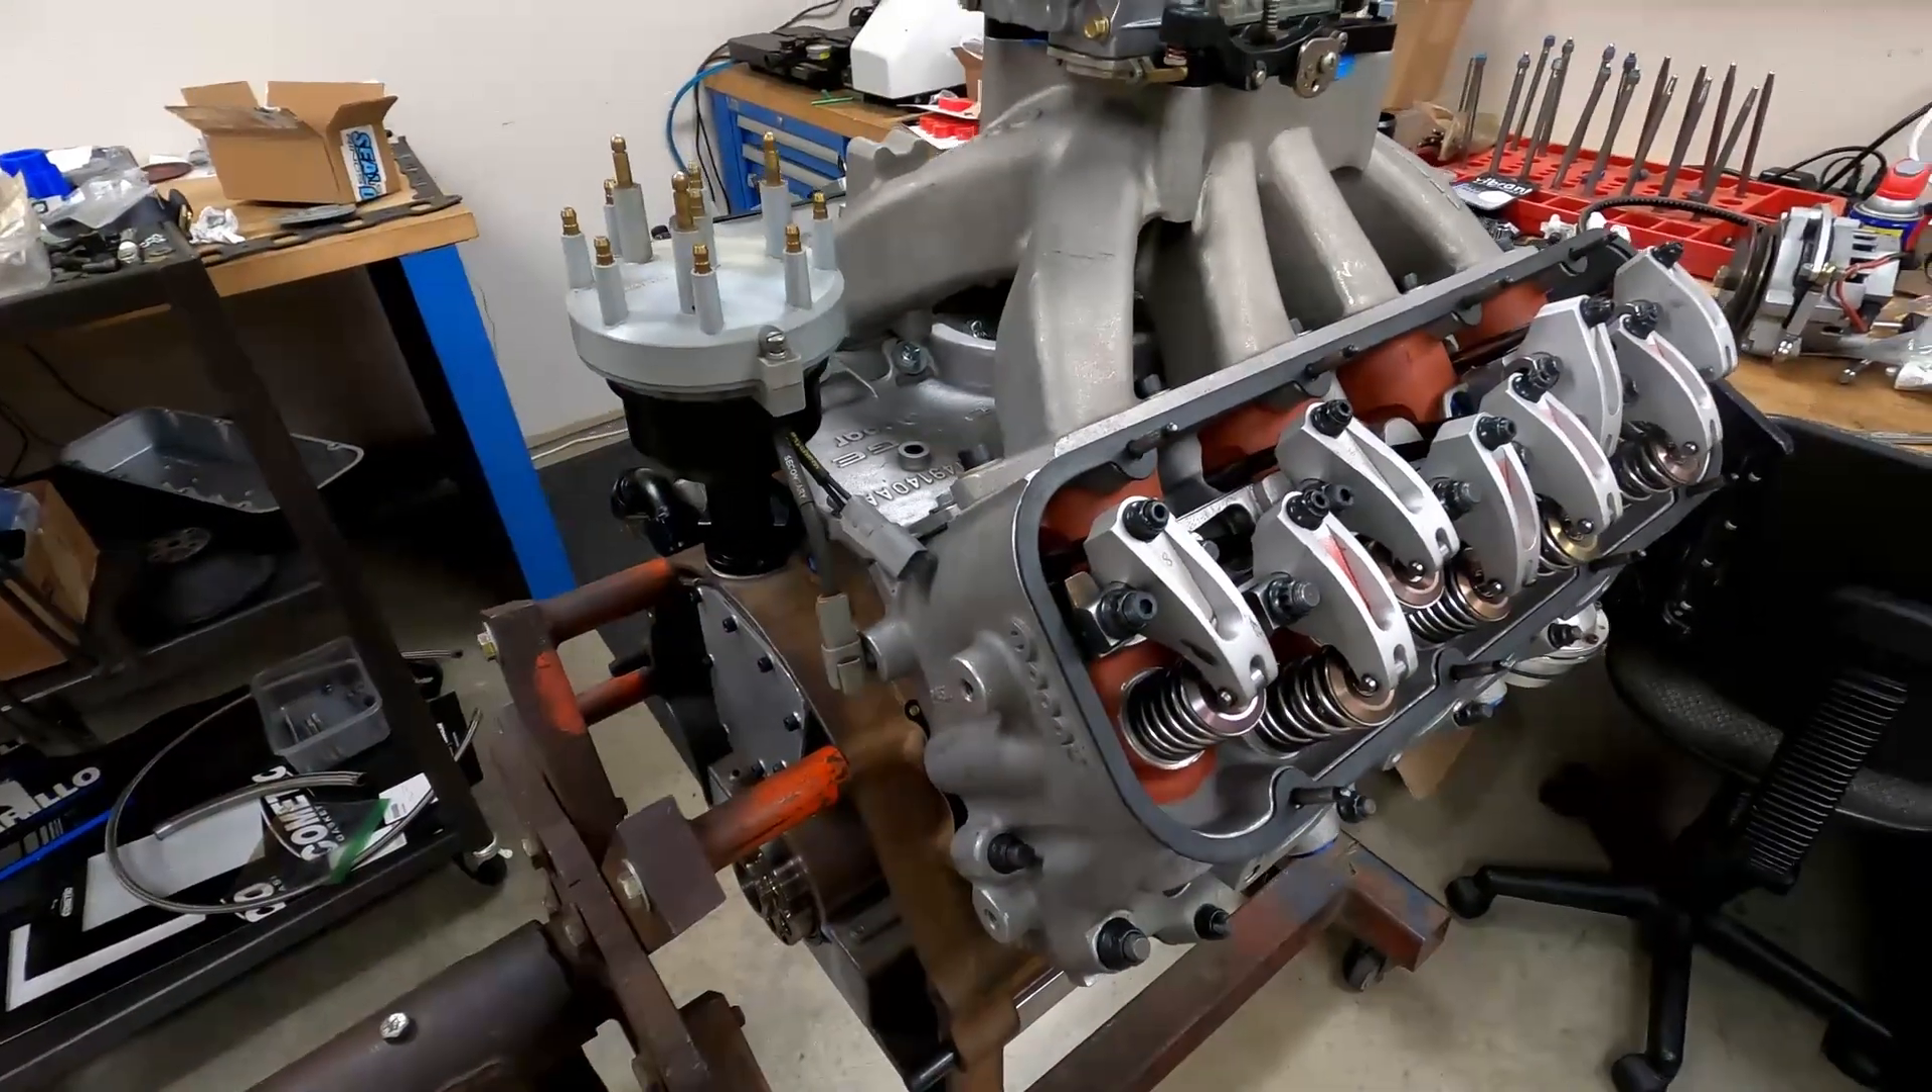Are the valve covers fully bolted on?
No.